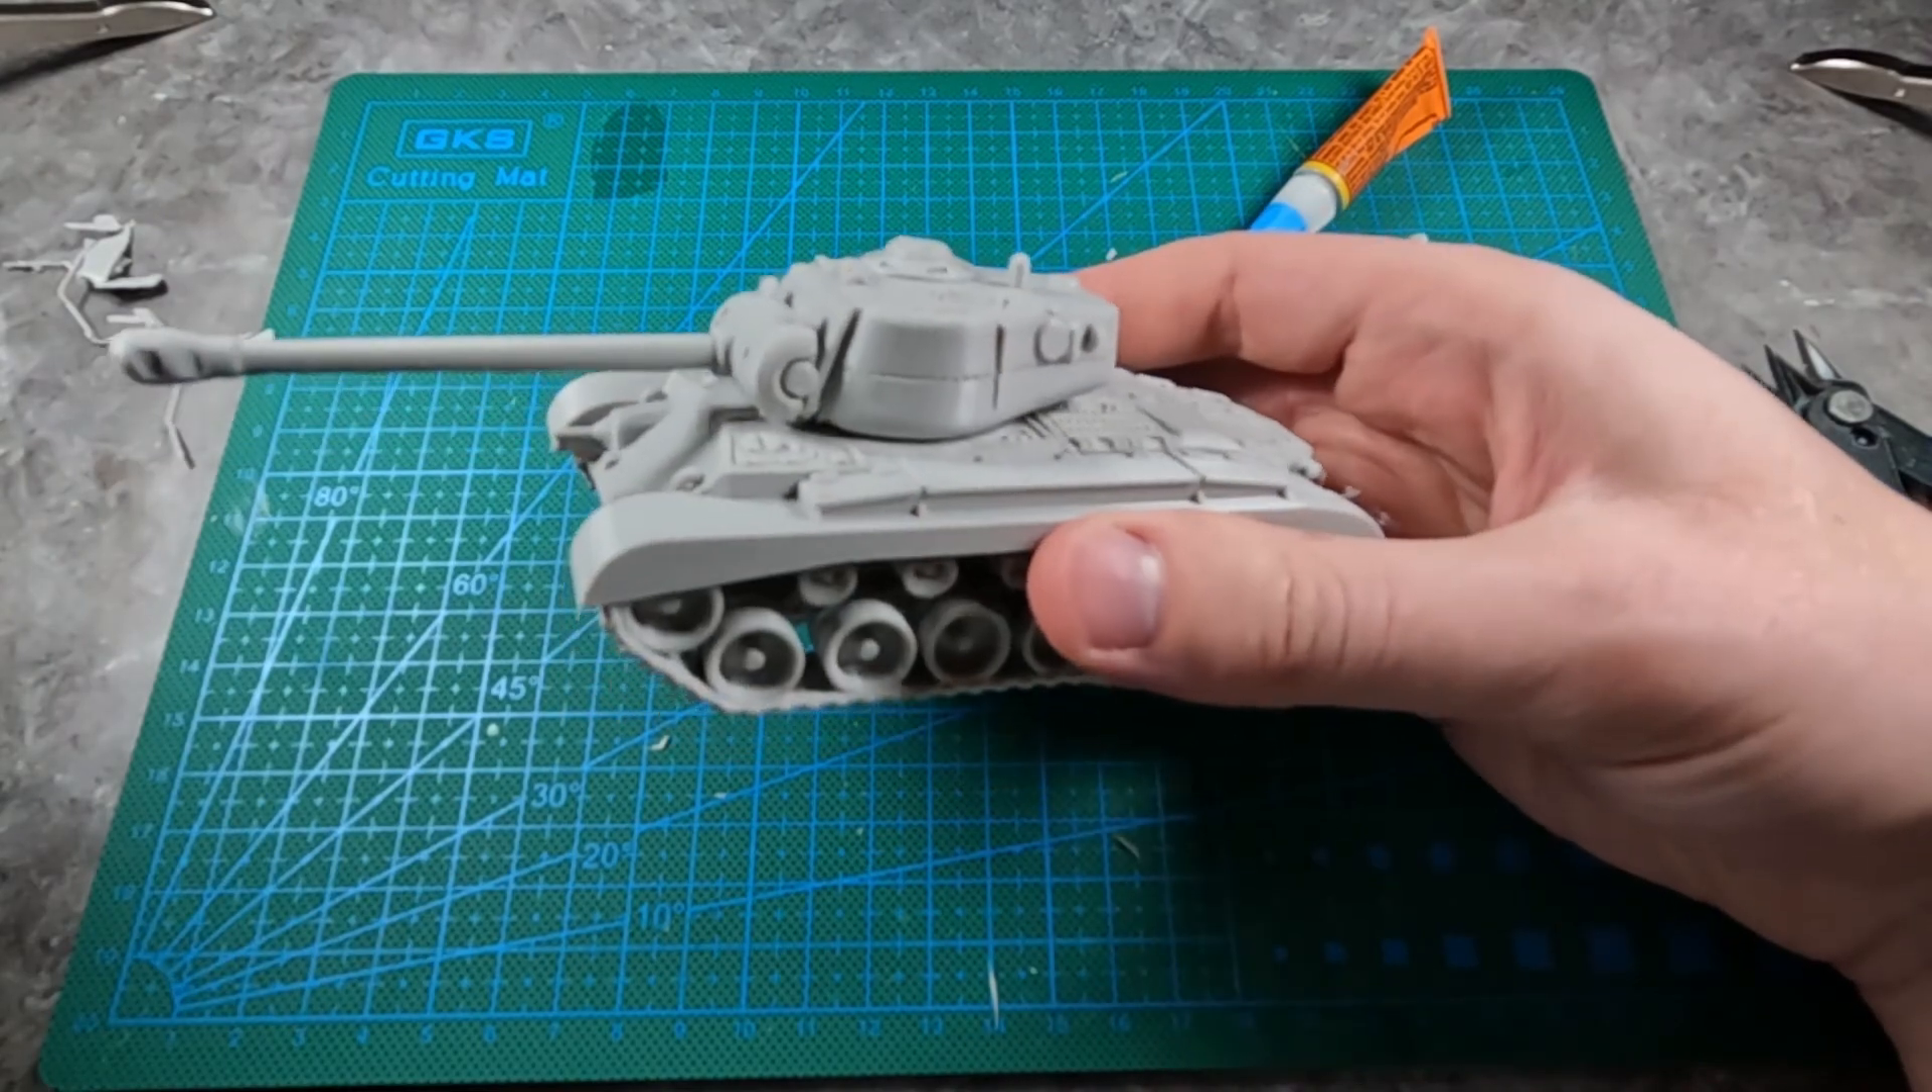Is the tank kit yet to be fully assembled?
No.